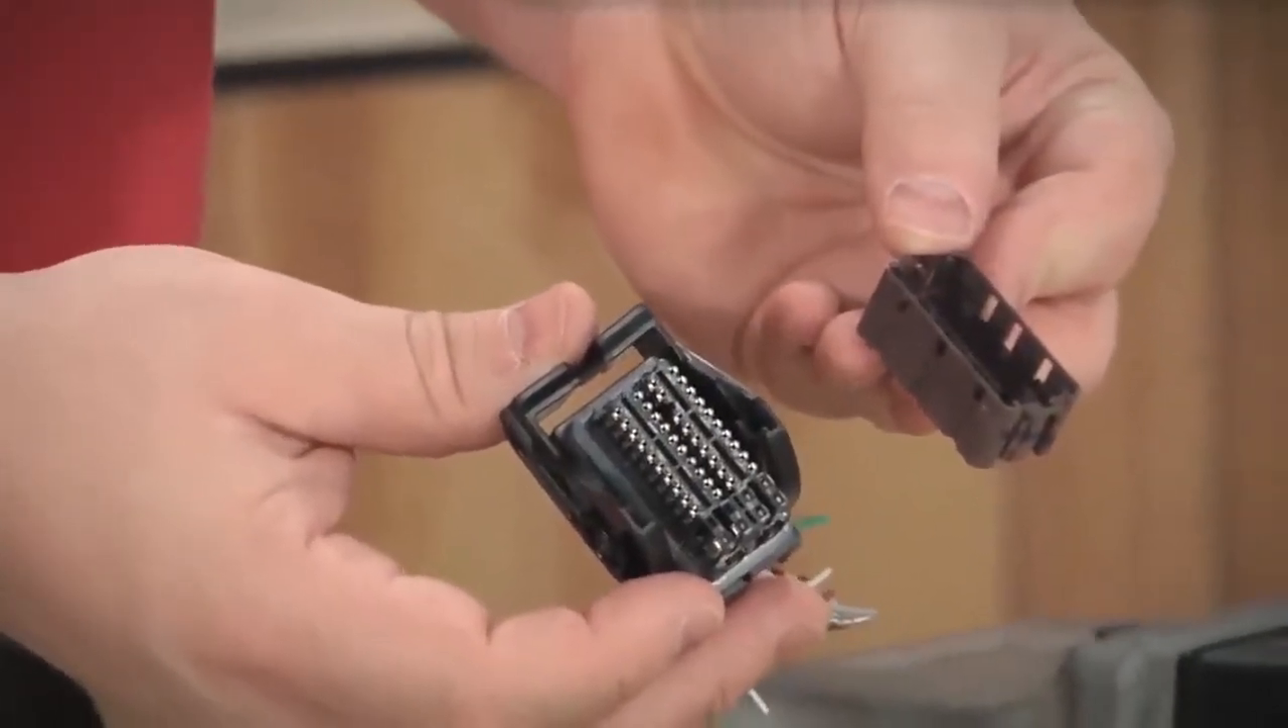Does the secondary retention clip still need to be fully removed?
No.